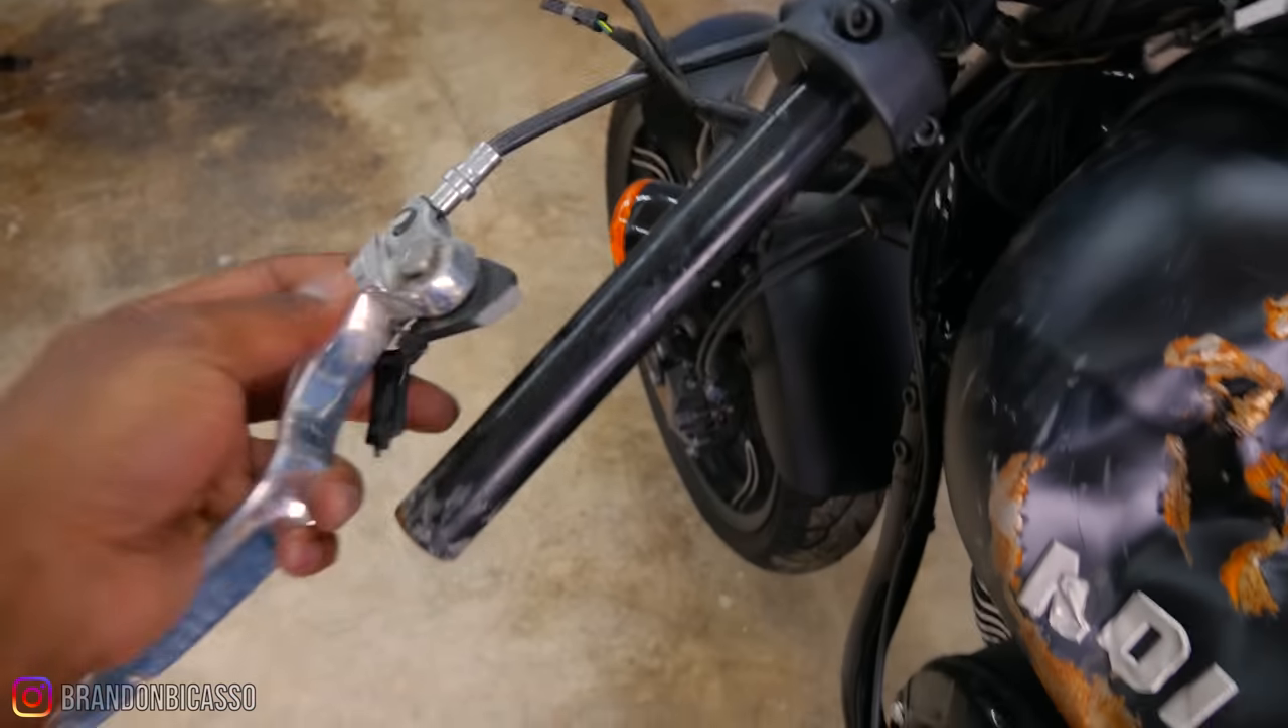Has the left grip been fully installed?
No.